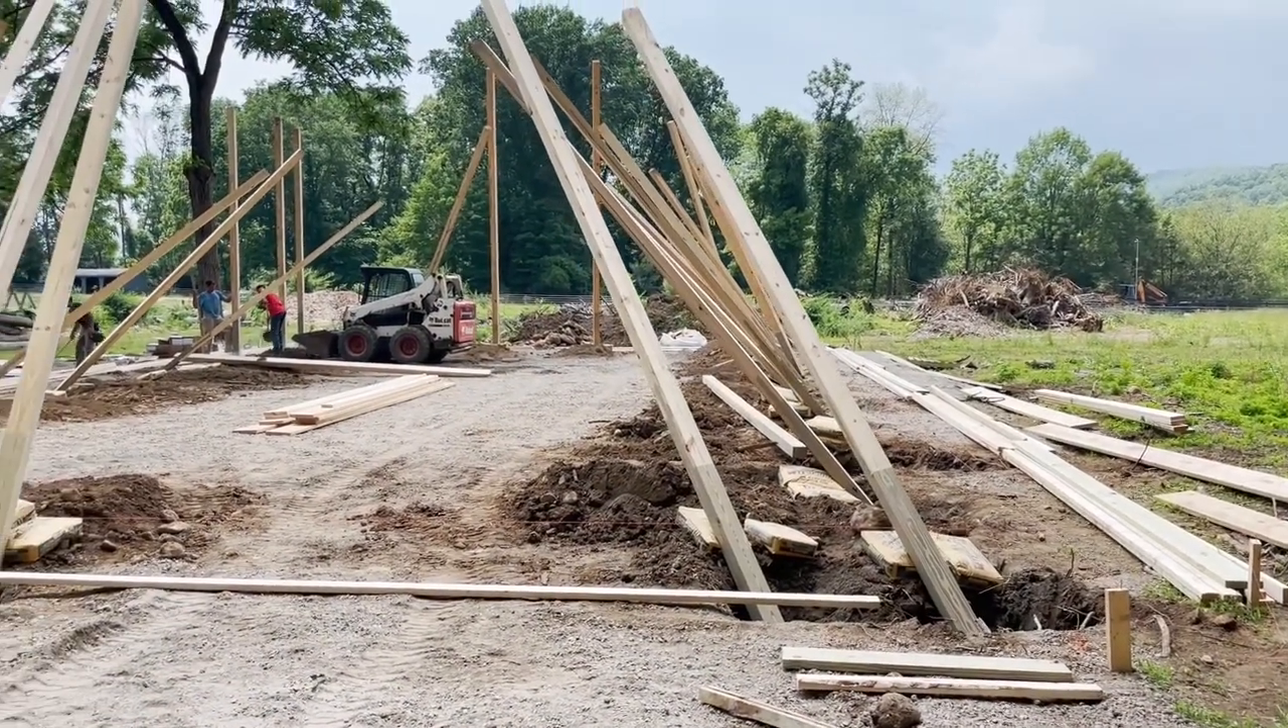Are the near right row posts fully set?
No.